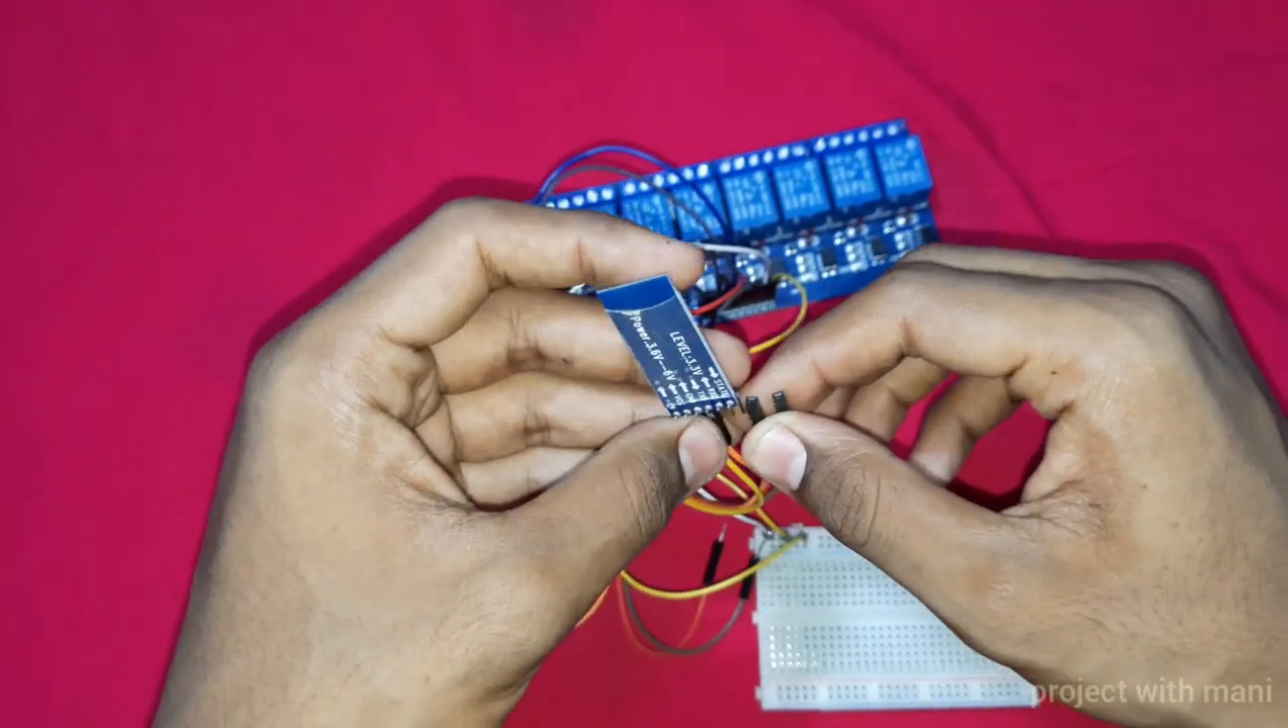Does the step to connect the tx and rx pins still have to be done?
Yes.